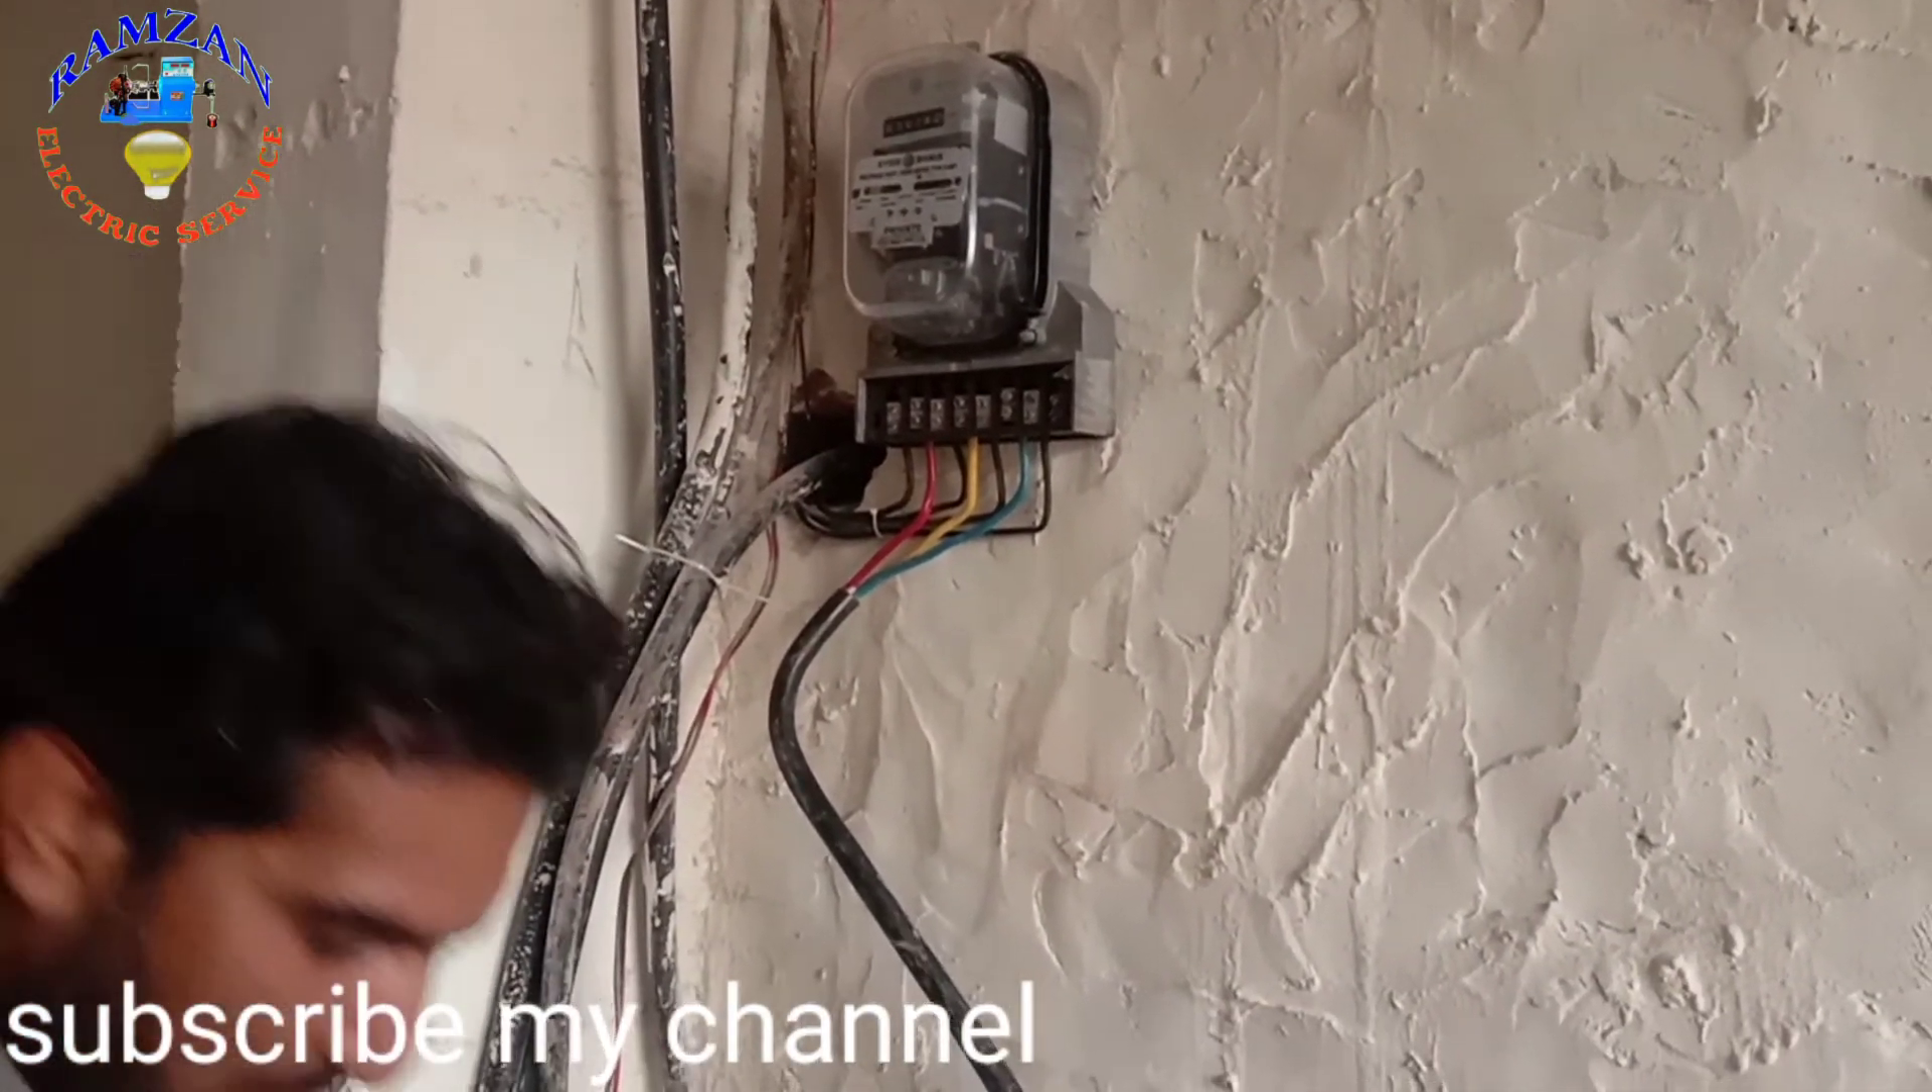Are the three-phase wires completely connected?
Yes.